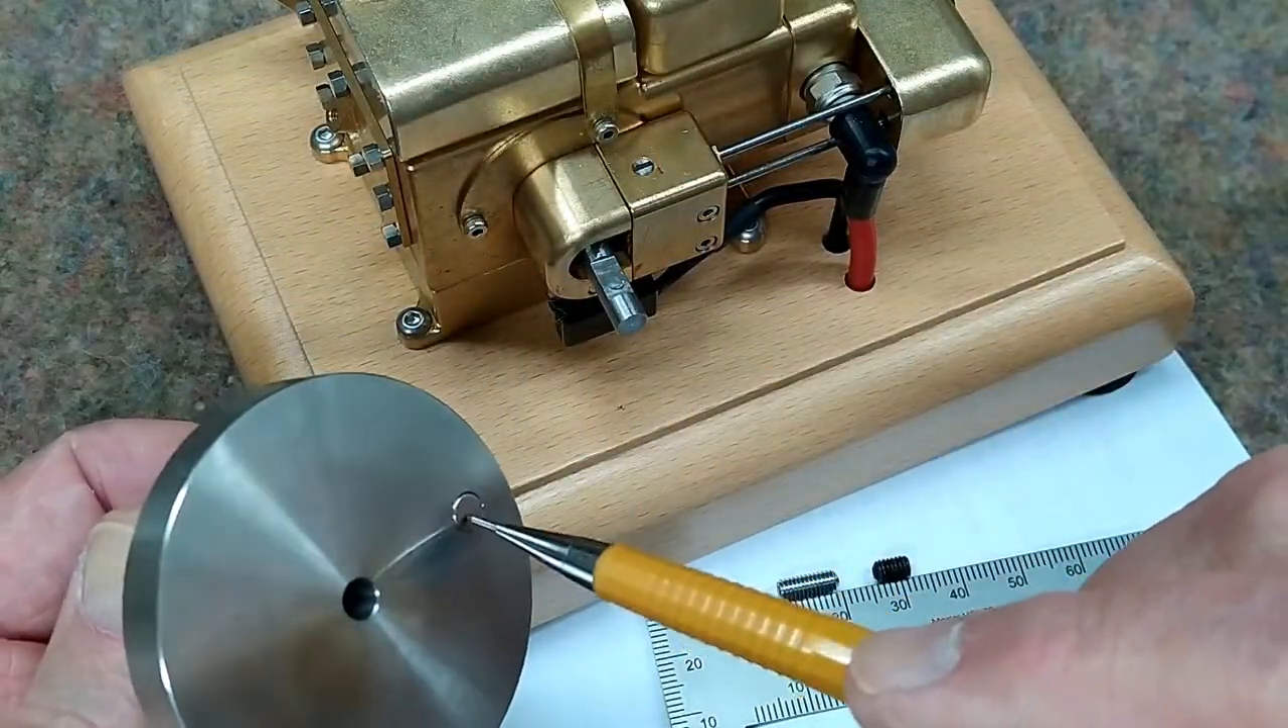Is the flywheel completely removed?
Yes.